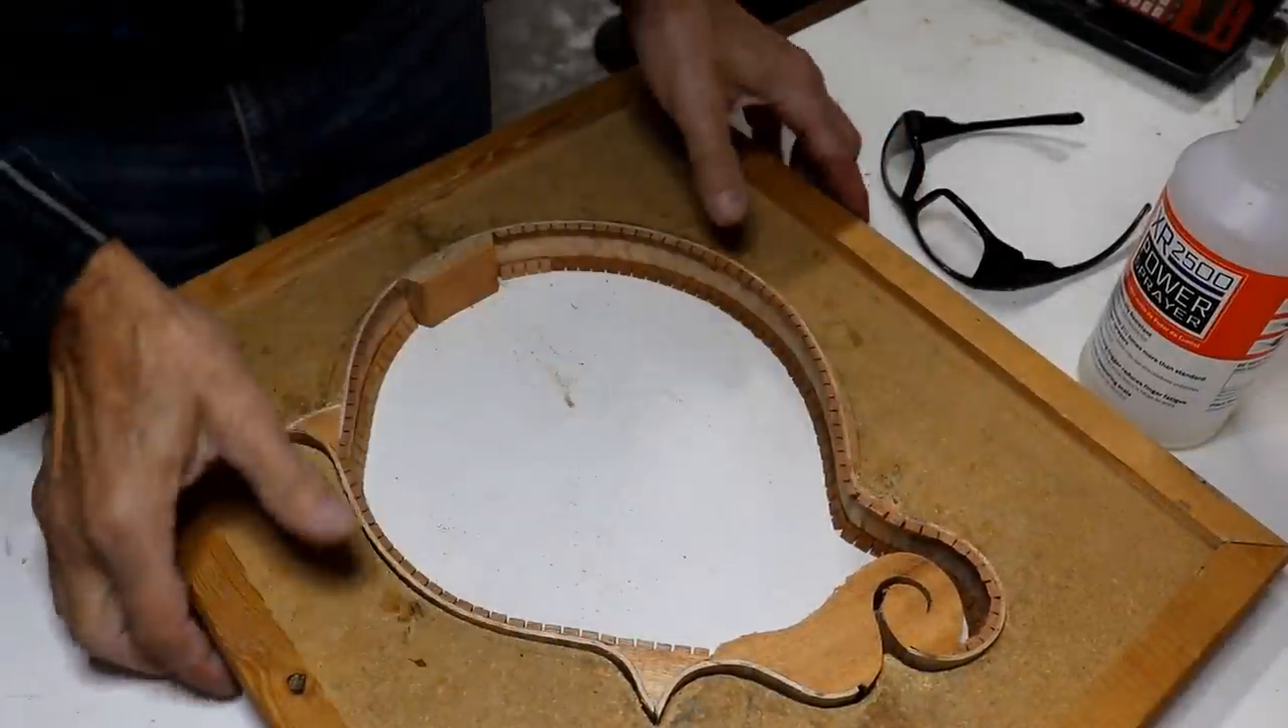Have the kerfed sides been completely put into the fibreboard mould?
Yes.